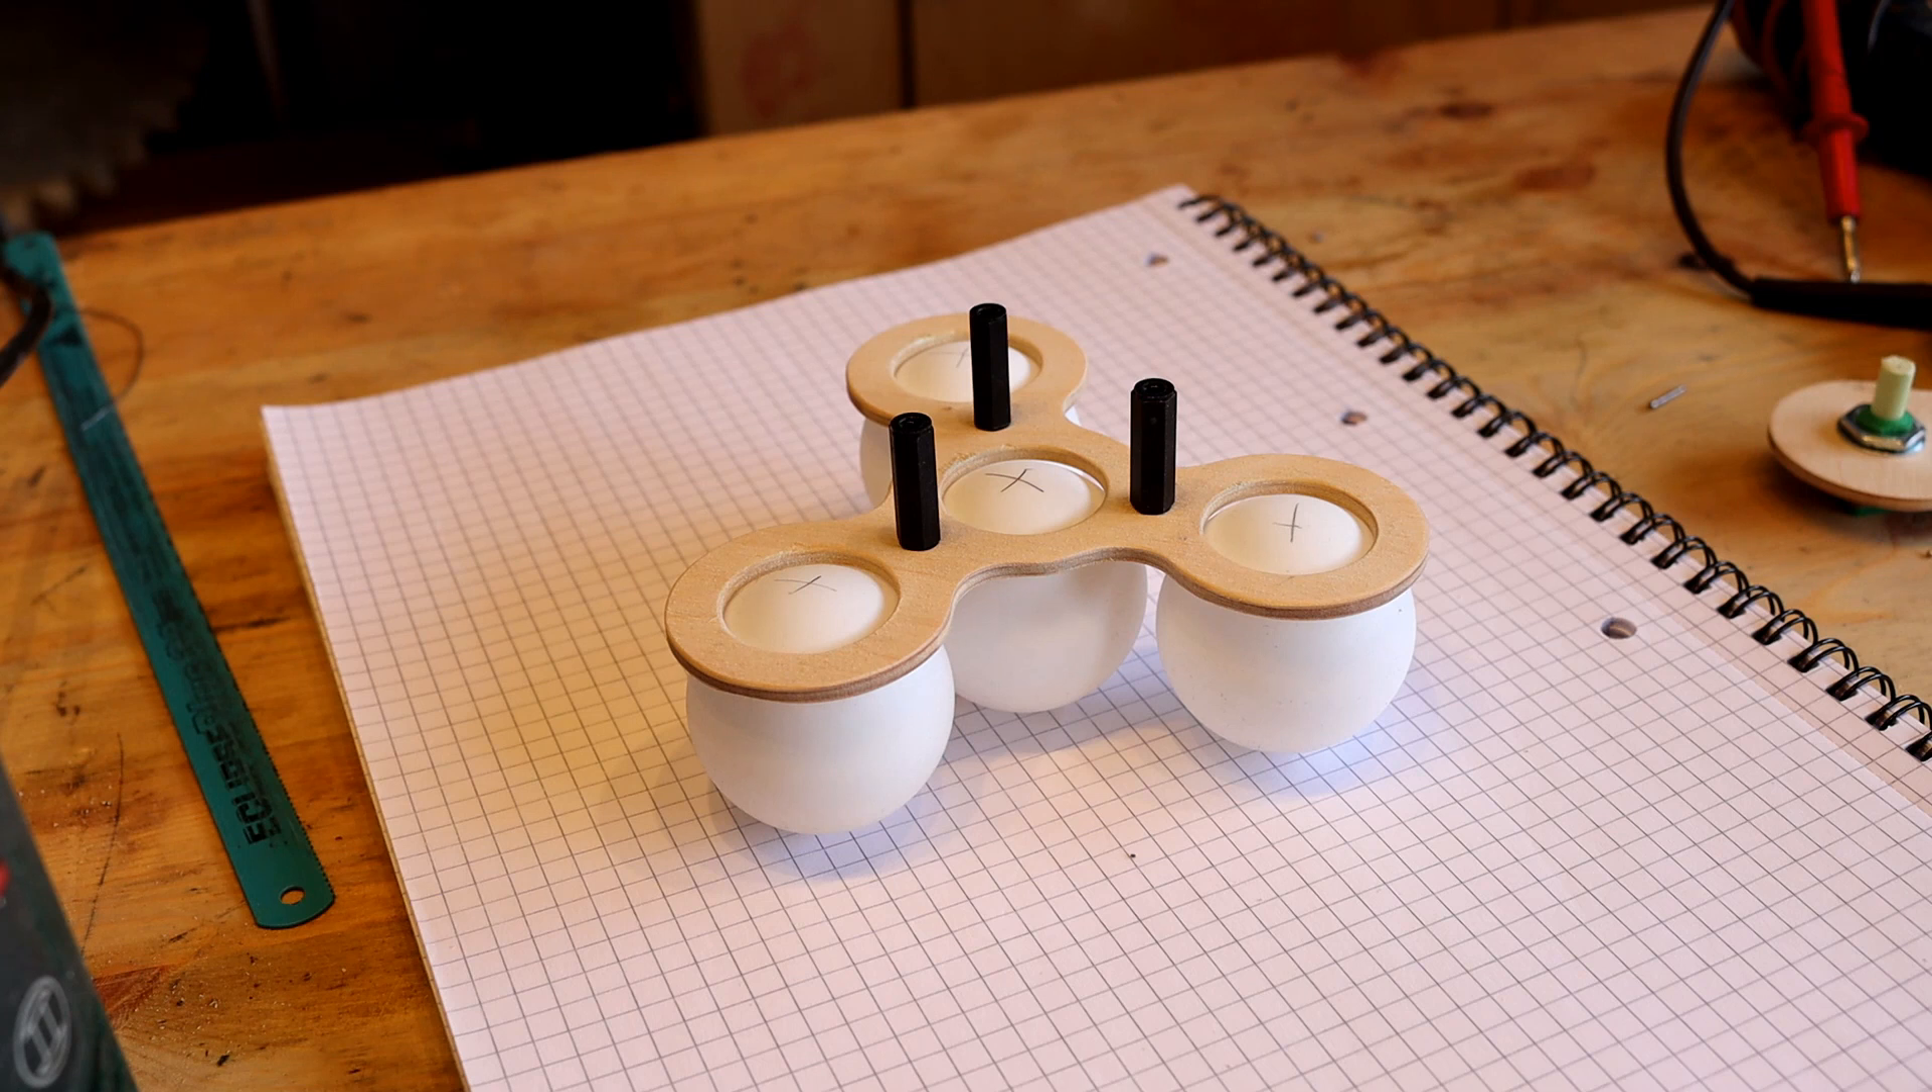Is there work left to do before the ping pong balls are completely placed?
No.